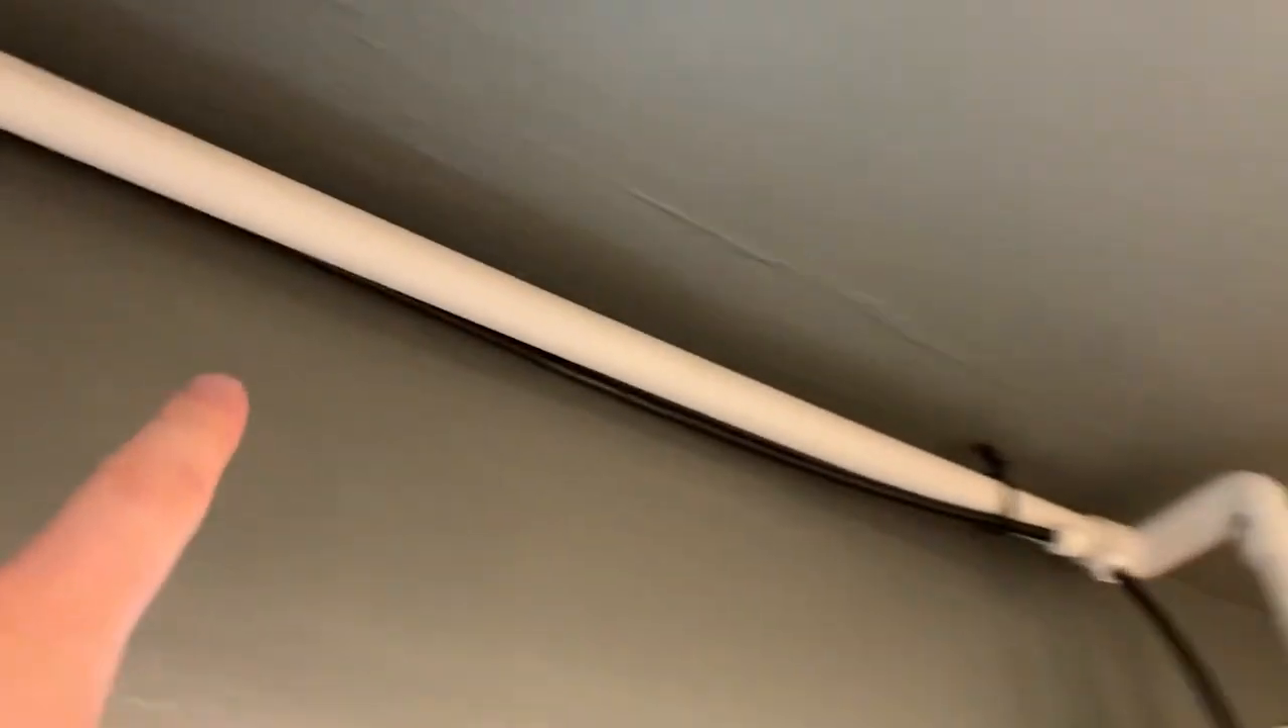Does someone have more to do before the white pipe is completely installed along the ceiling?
No.